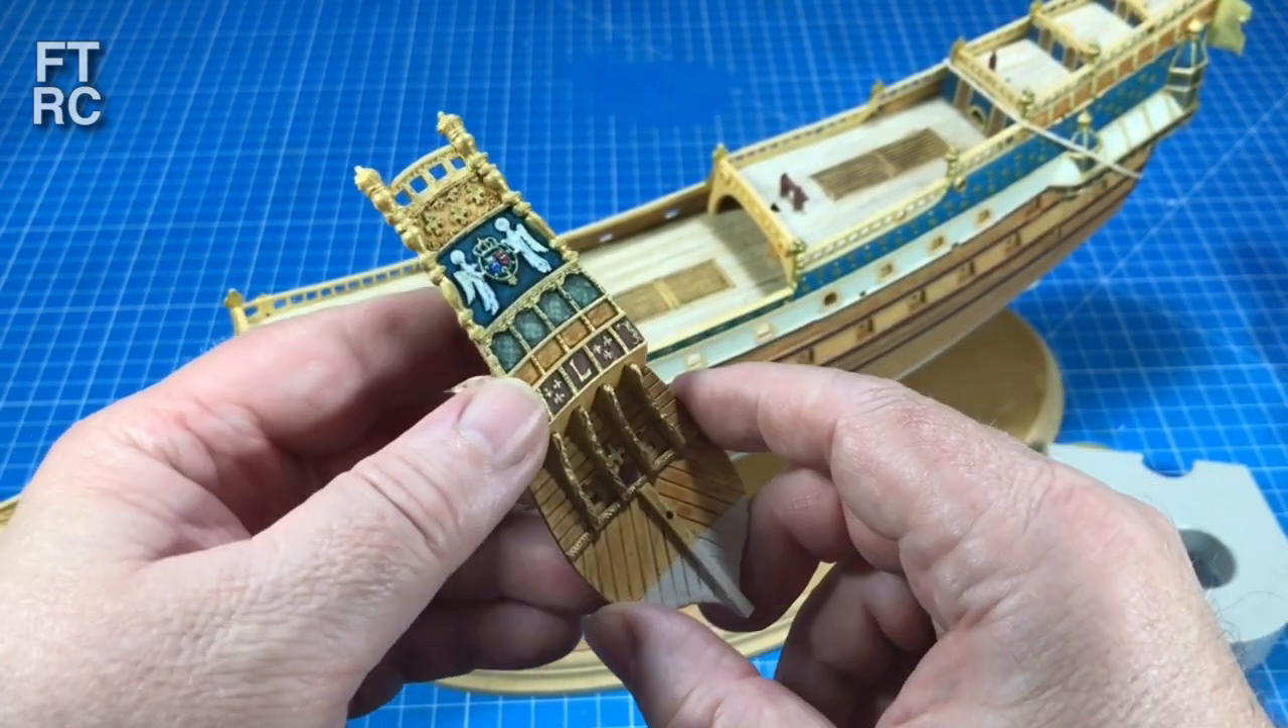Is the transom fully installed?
No.